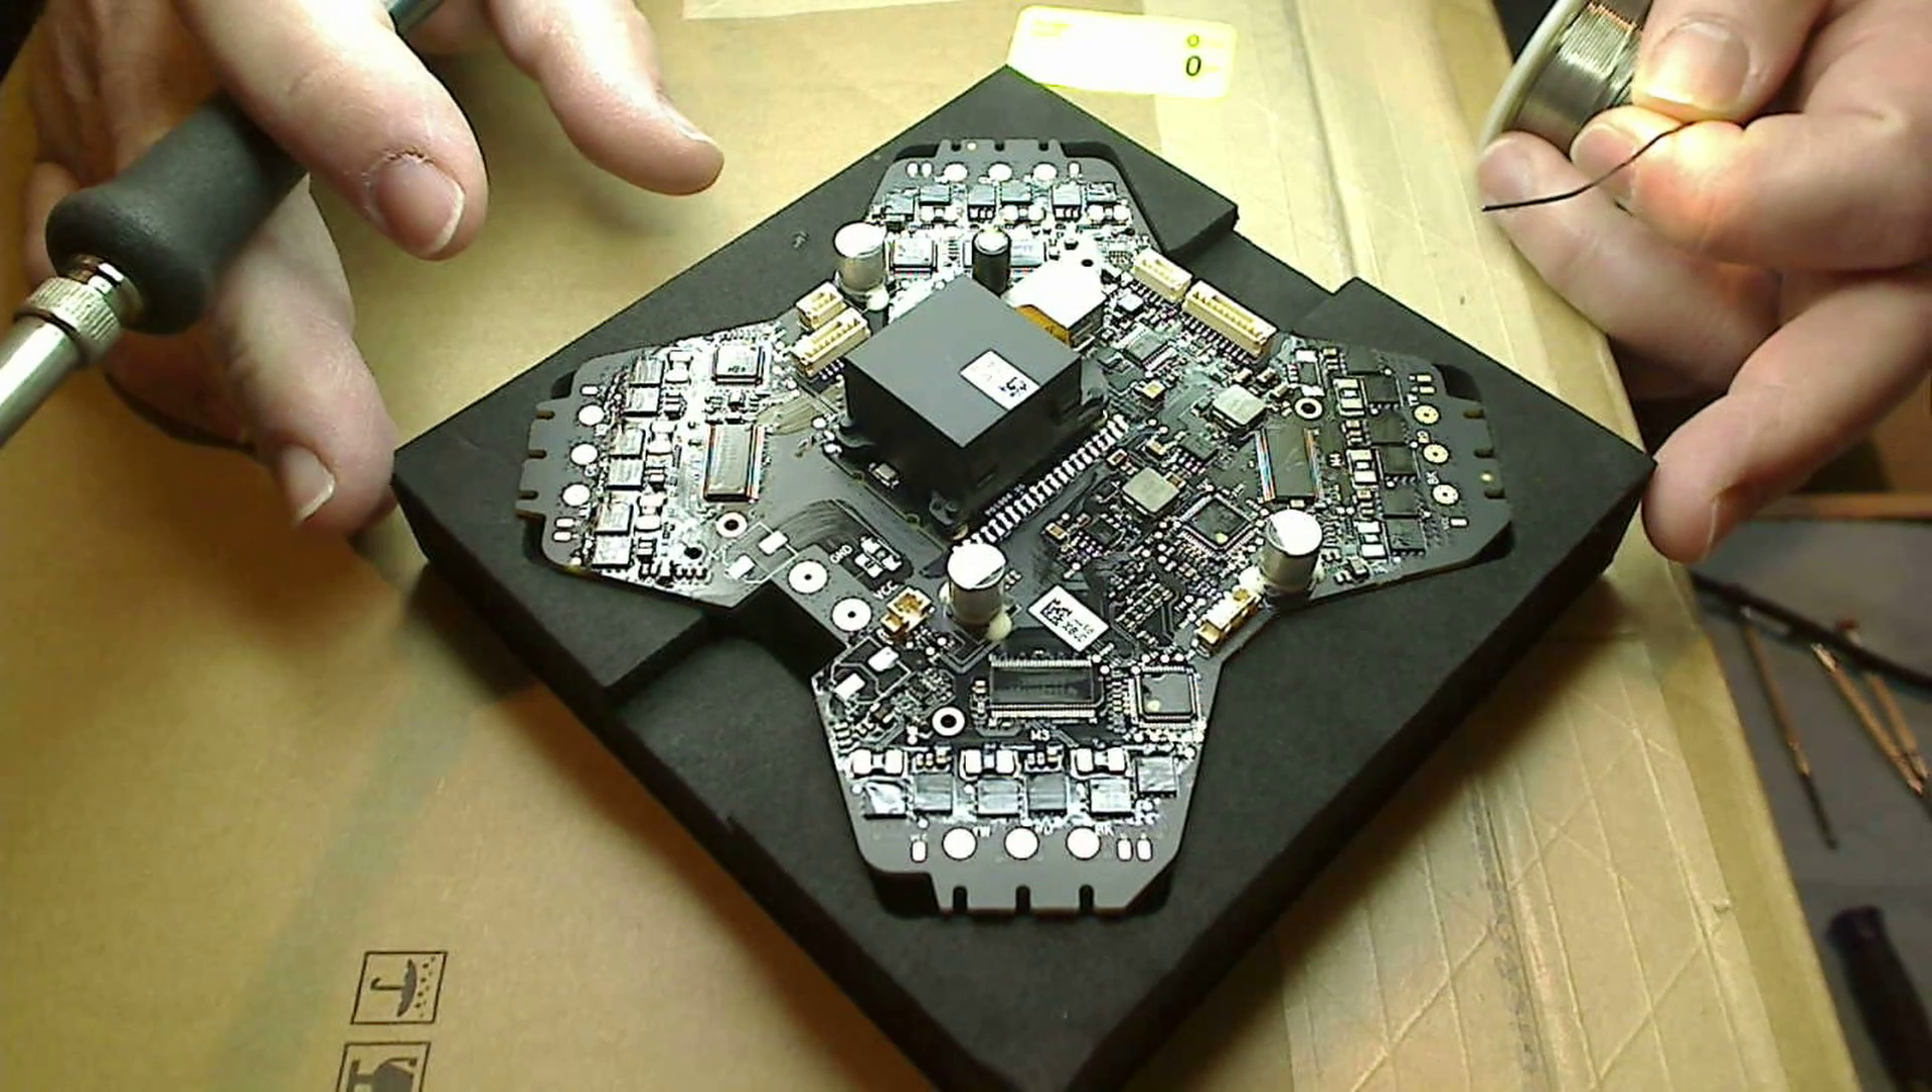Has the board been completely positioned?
Yes.